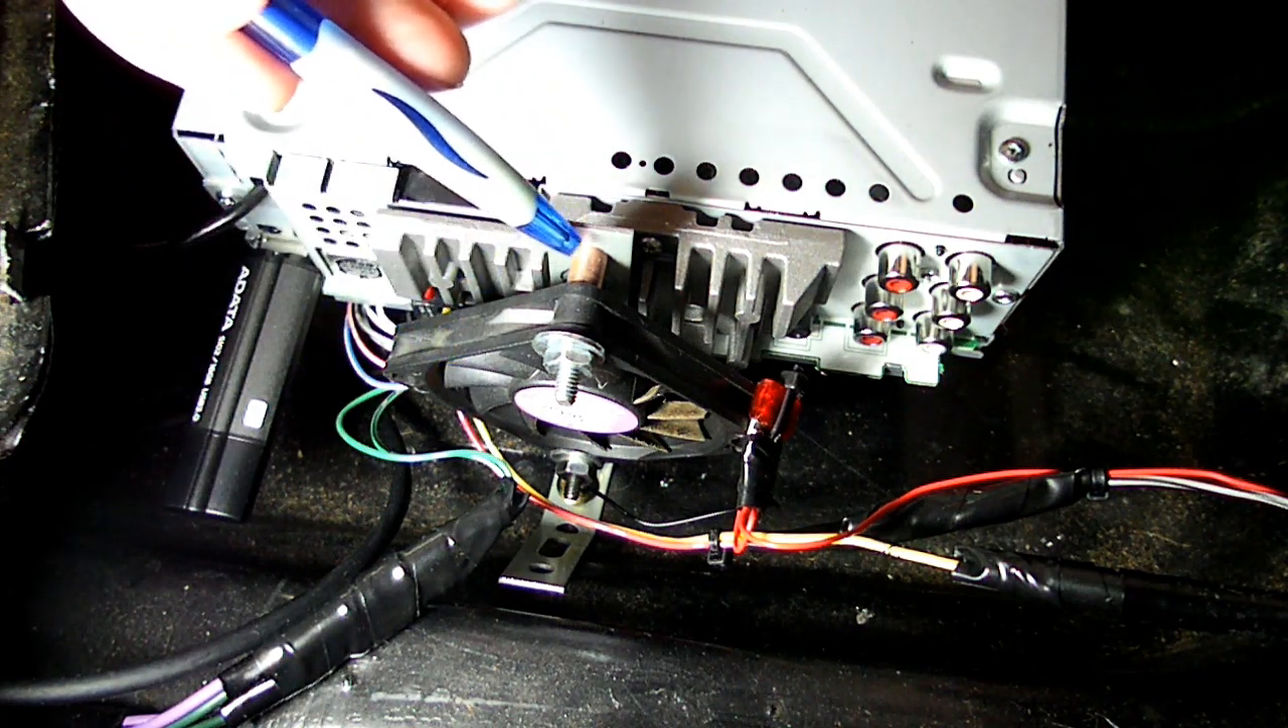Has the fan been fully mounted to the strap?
Yes.